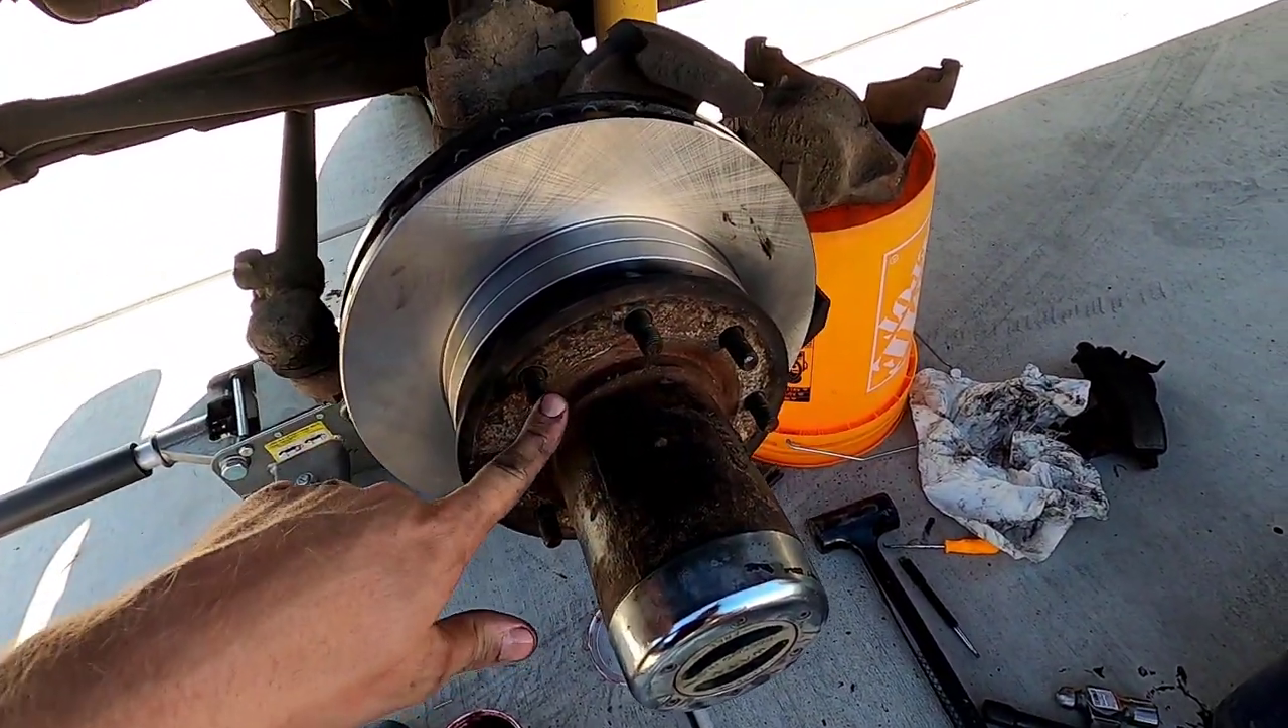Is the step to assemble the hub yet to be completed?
No.